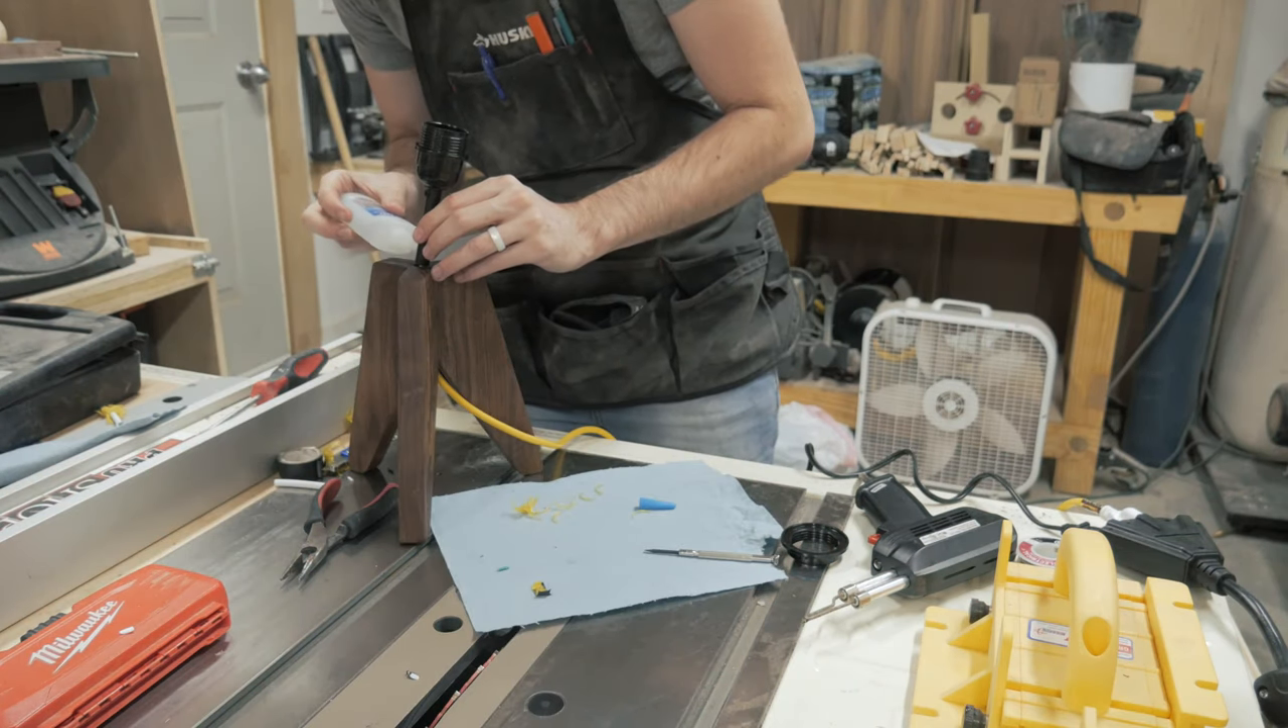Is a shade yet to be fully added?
Yes.